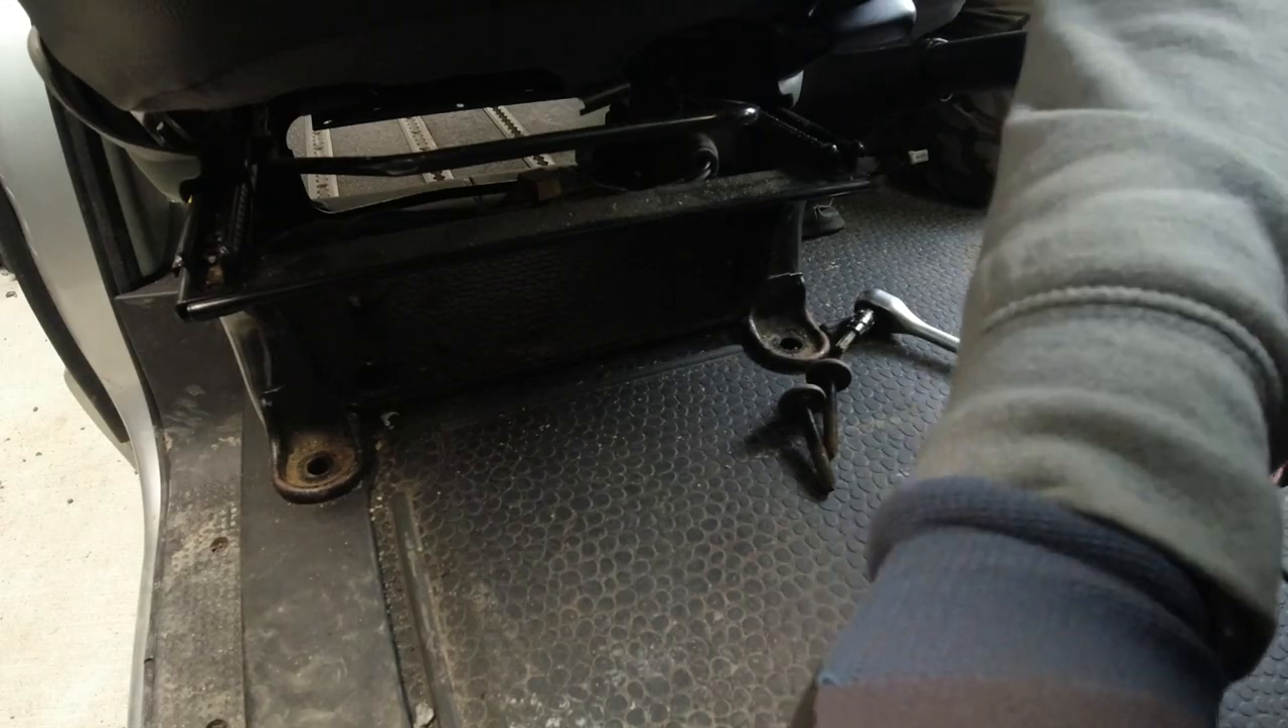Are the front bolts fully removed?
Yes.